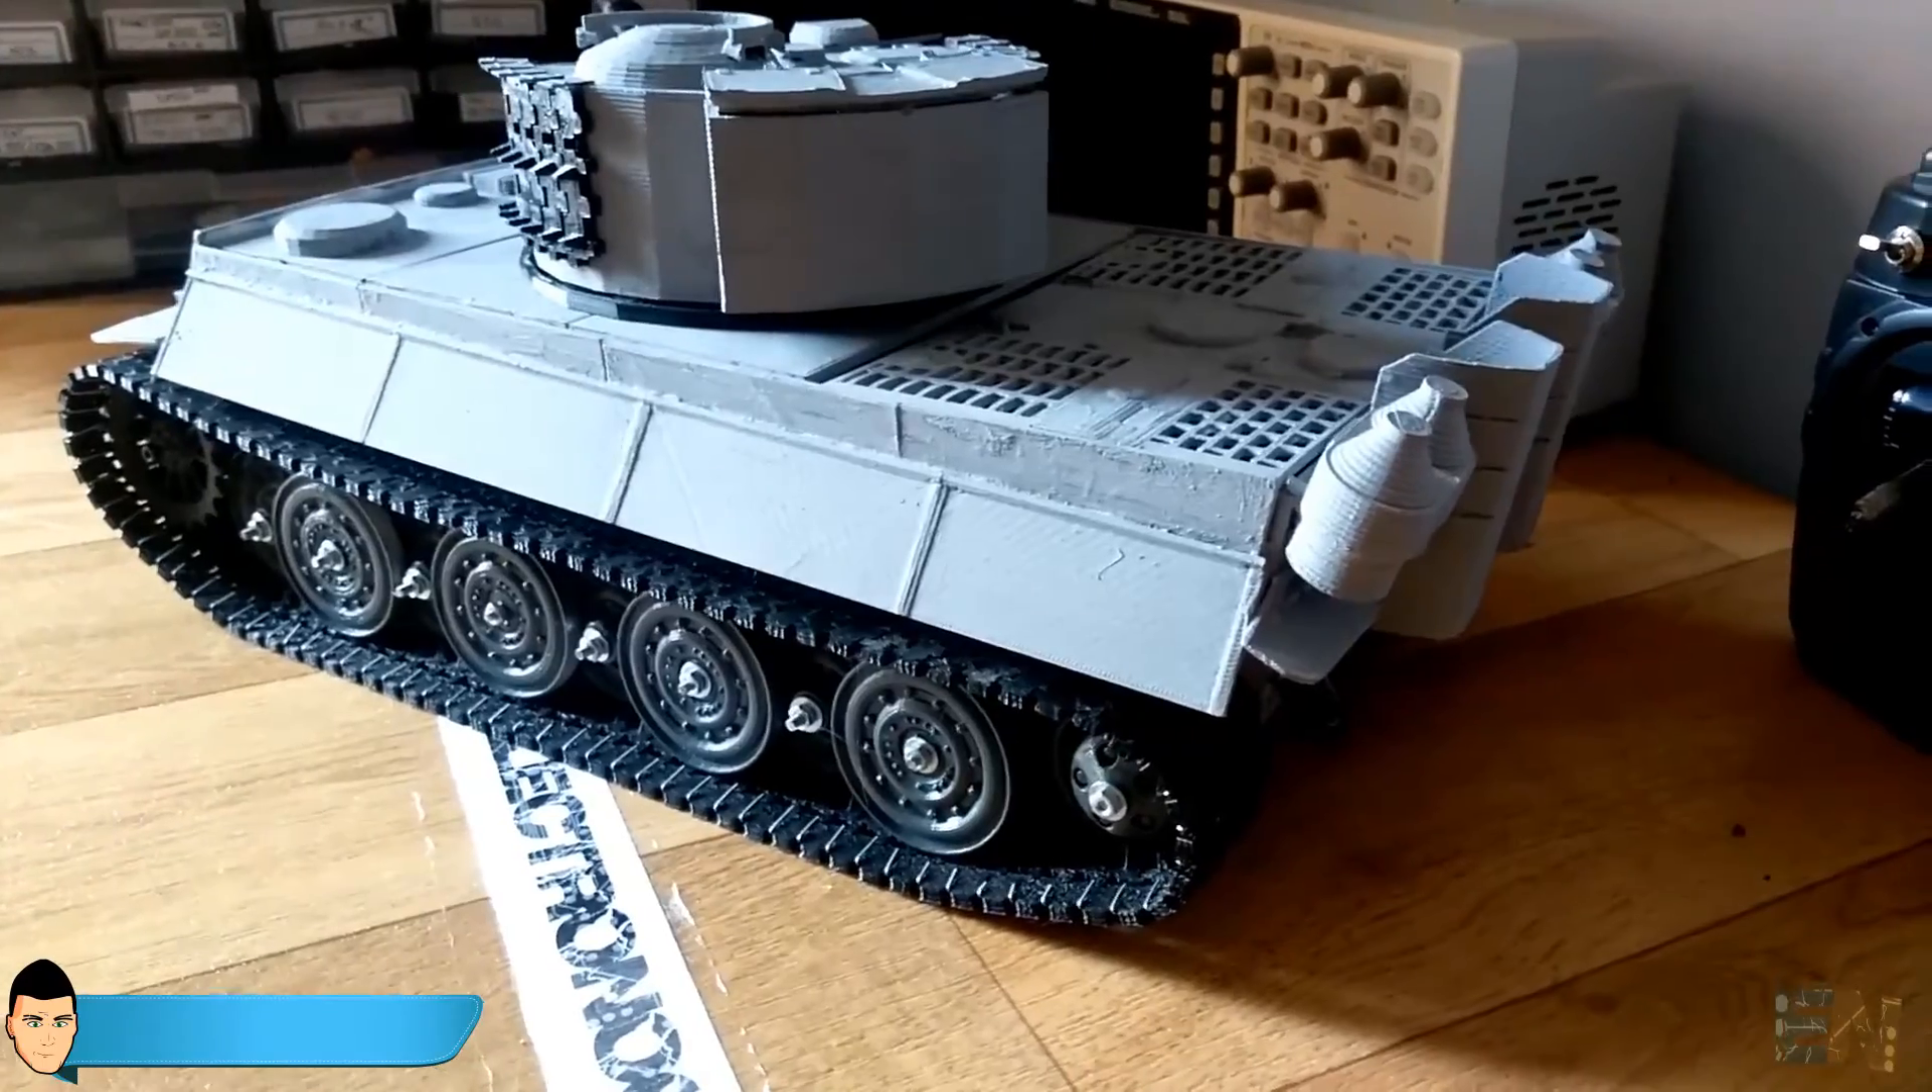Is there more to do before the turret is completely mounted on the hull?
No.